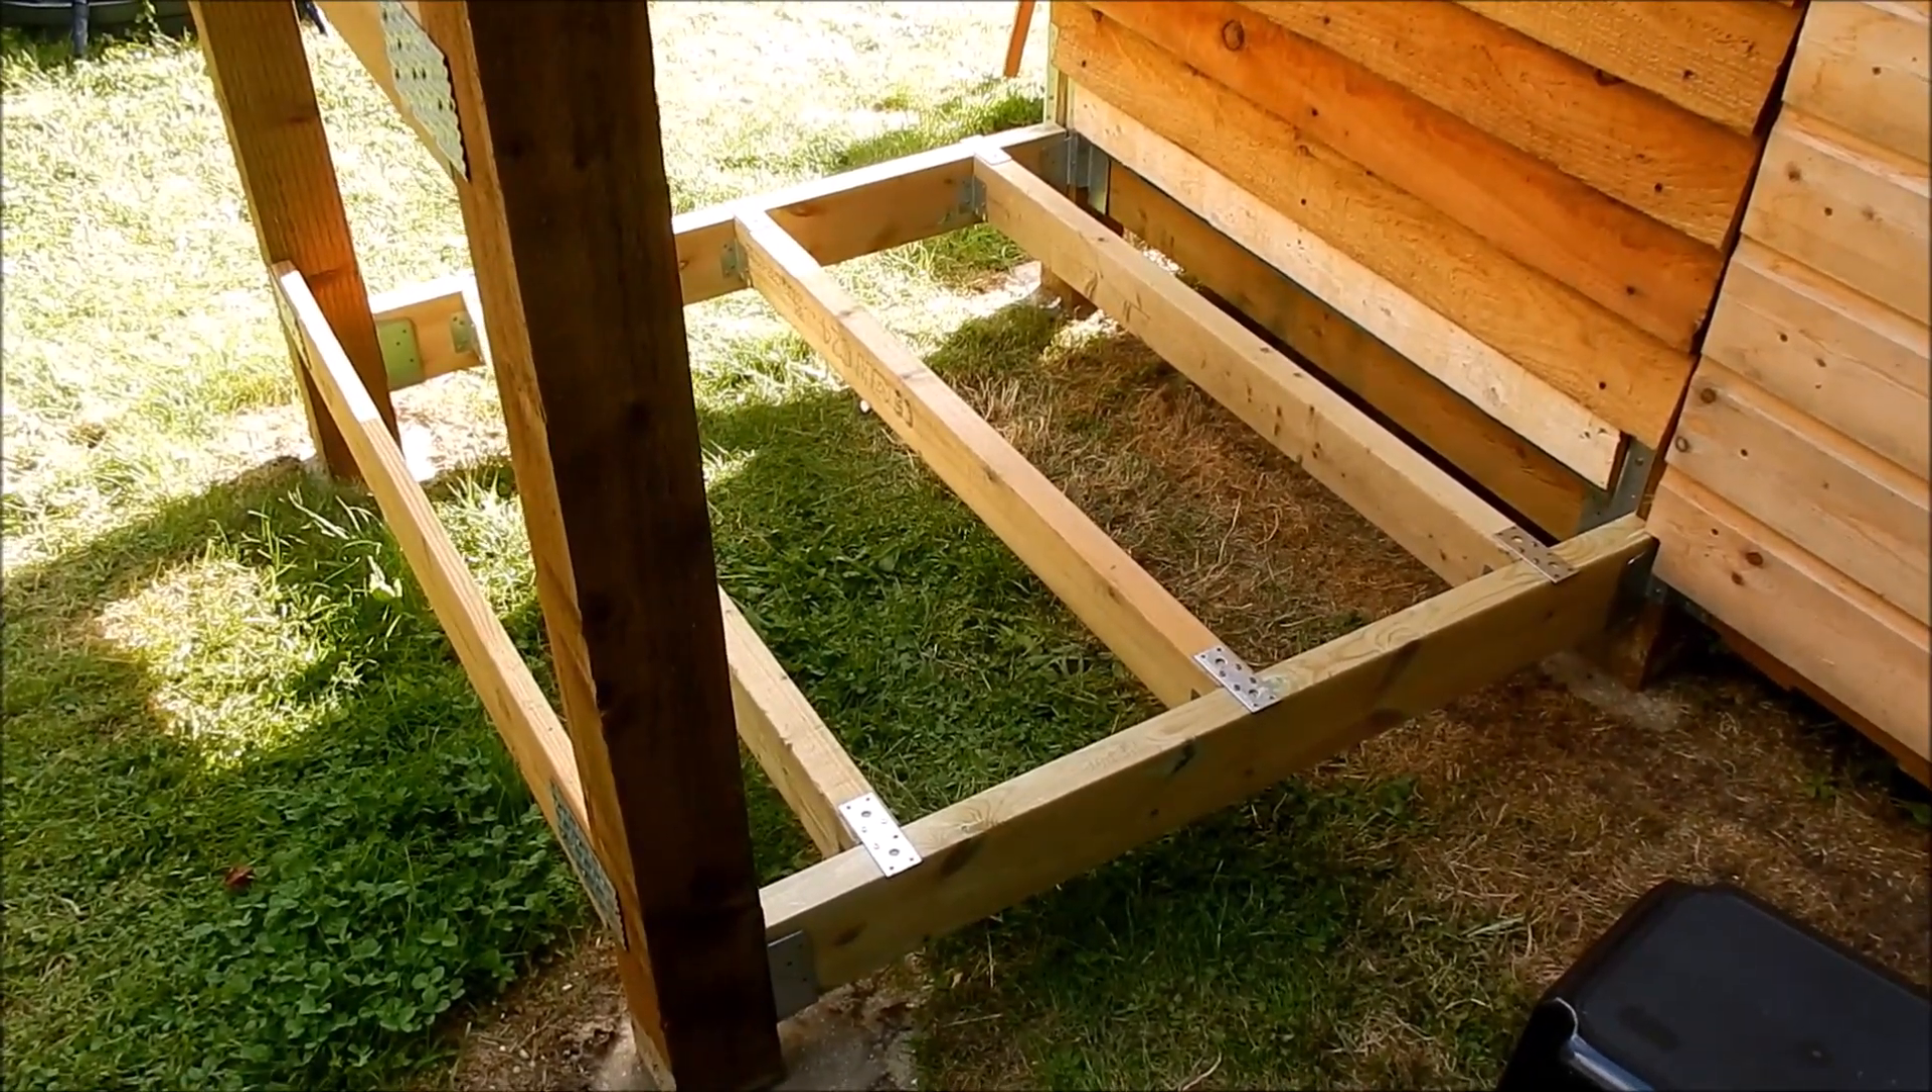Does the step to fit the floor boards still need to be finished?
Yes.